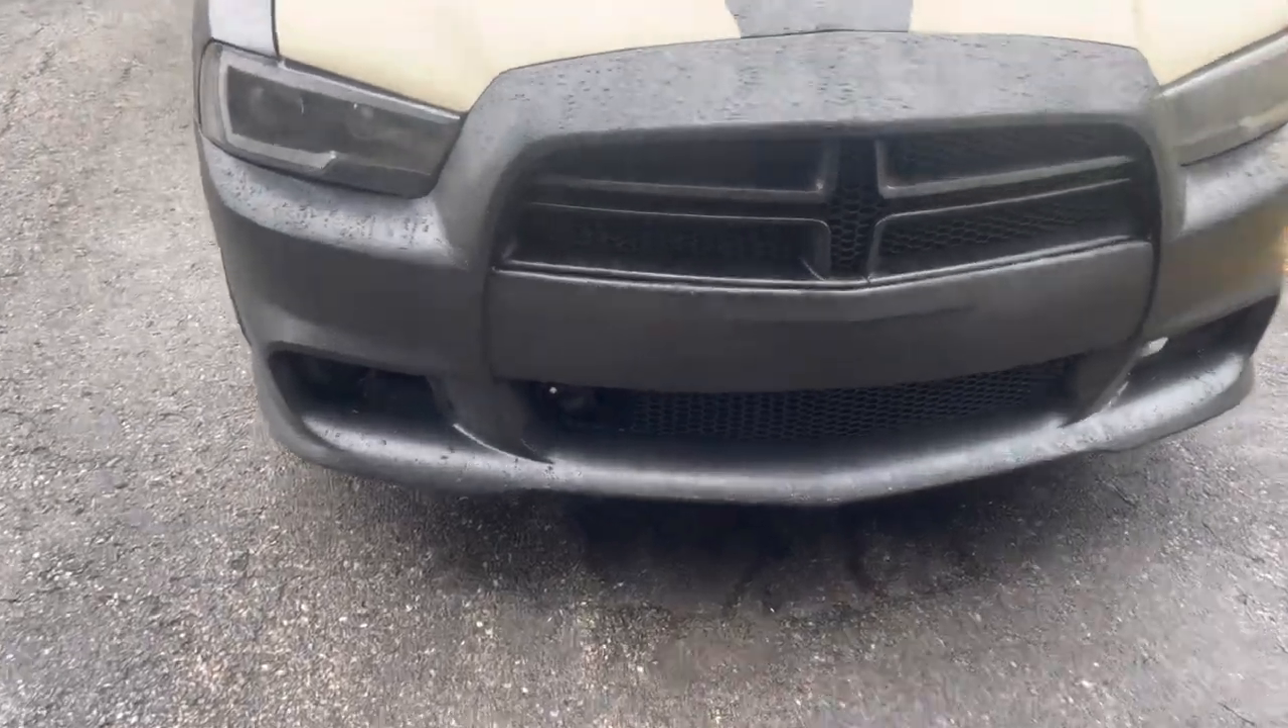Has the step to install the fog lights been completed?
No.